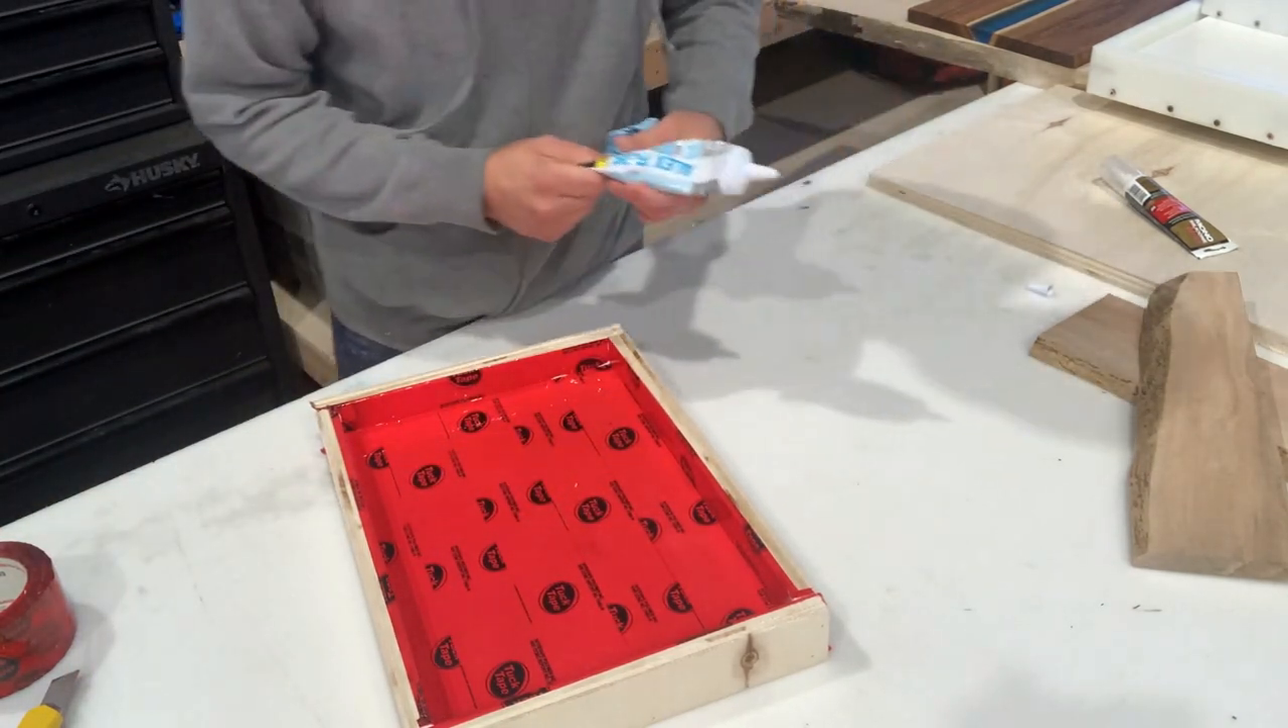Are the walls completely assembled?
Yes.